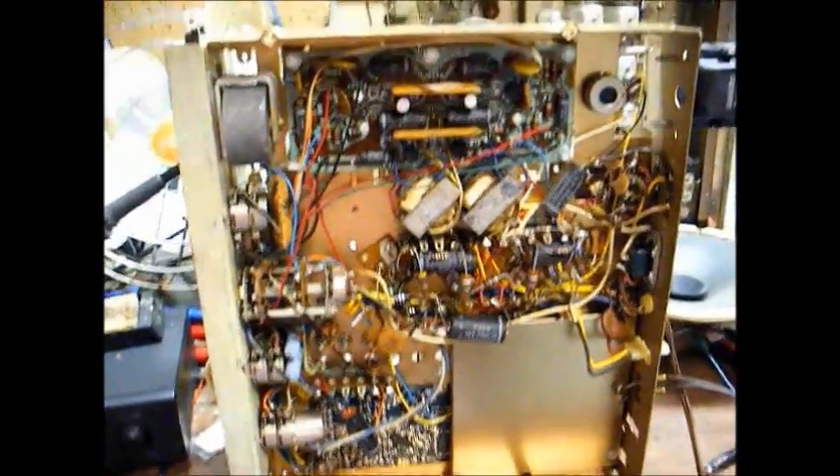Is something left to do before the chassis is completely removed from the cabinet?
No.